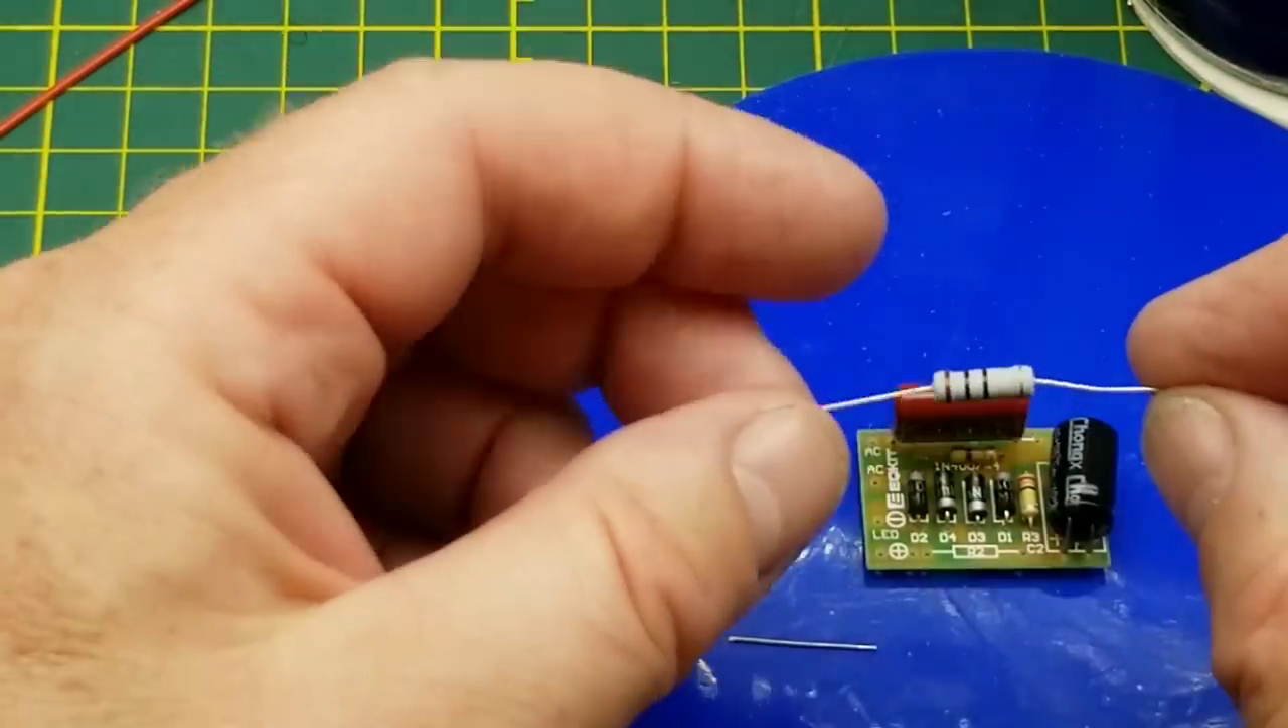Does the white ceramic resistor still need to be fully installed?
Yes.